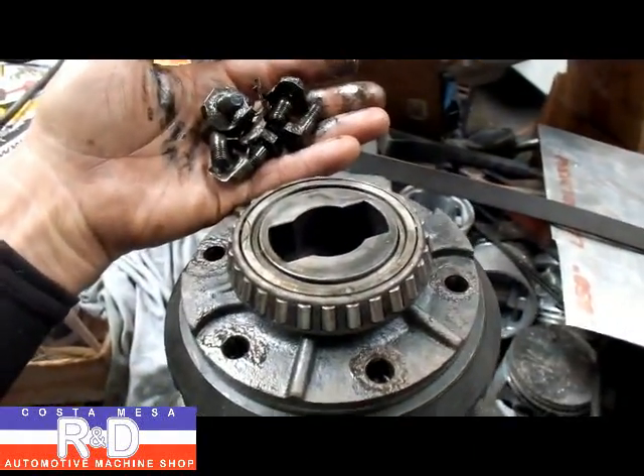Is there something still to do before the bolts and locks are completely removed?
No.